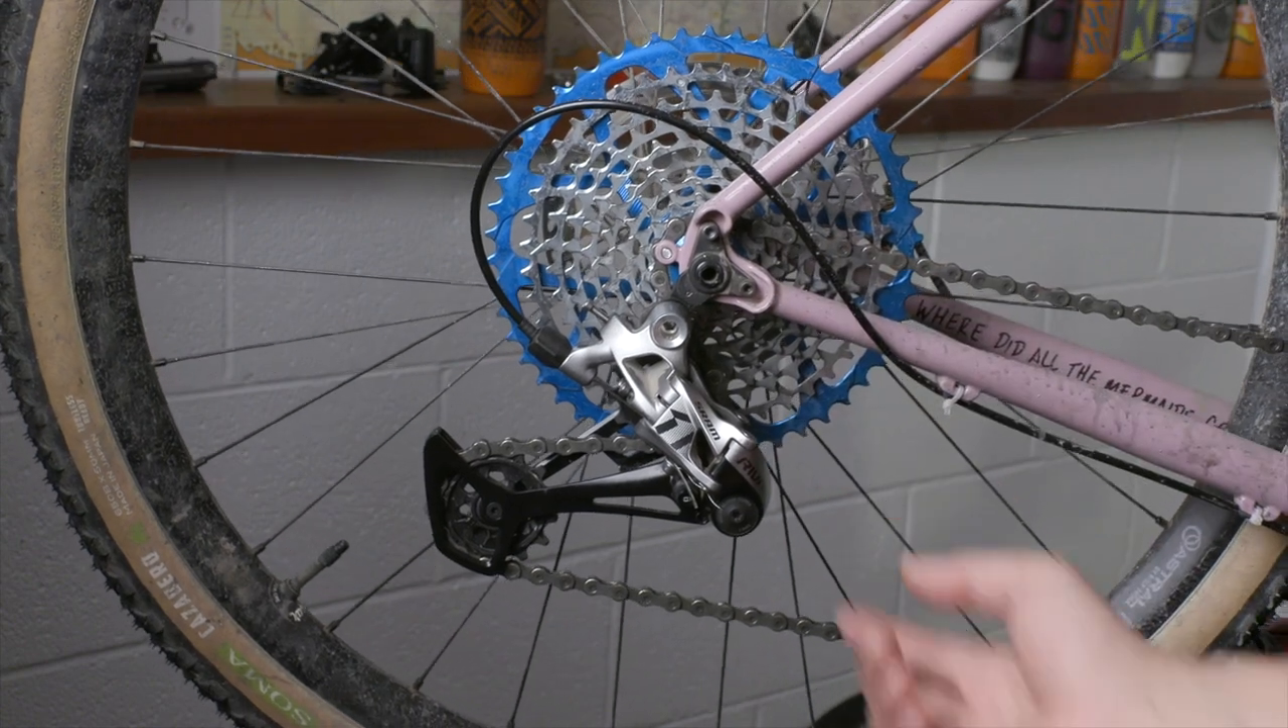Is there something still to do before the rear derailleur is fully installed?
No.